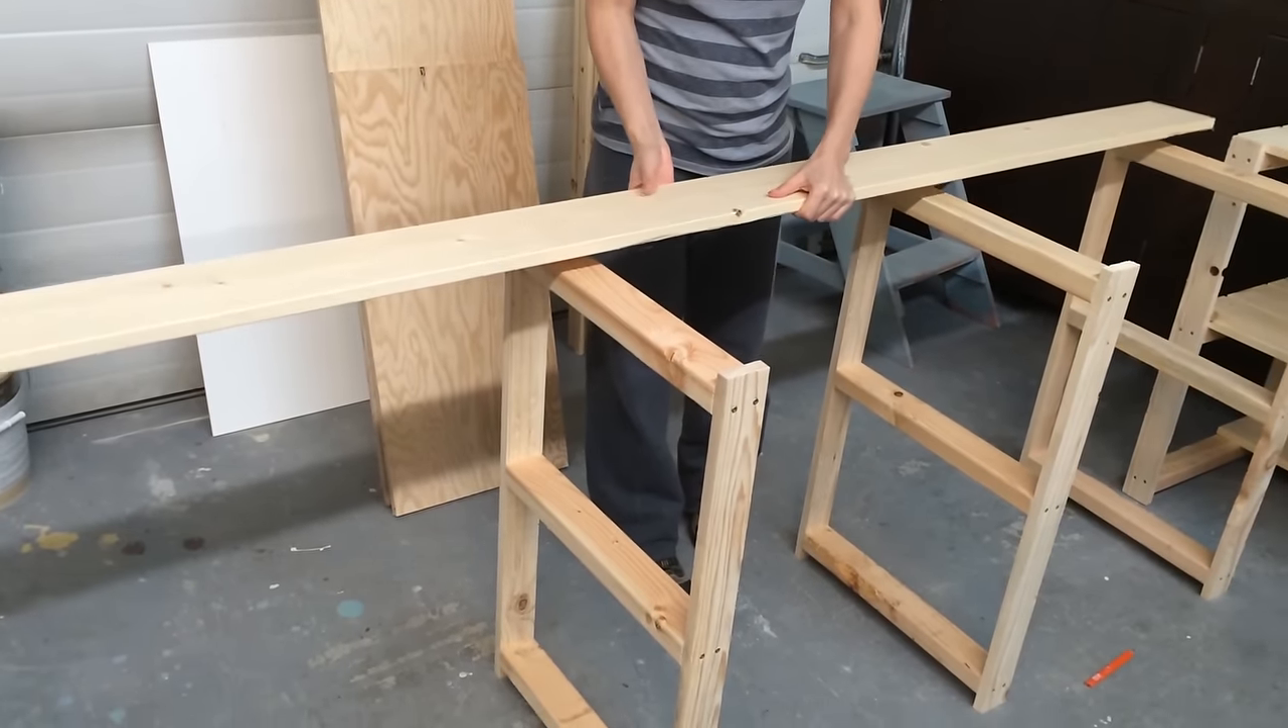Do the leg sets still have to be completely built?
No.